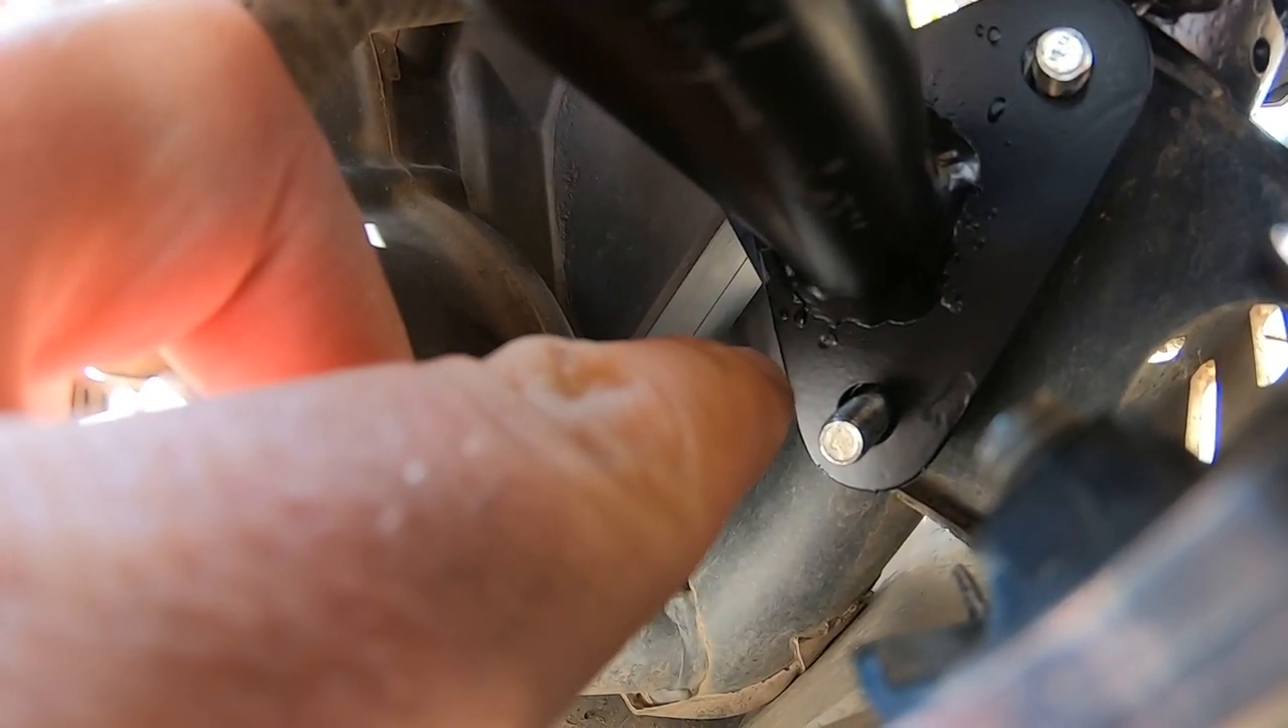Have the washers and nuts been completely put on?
No.